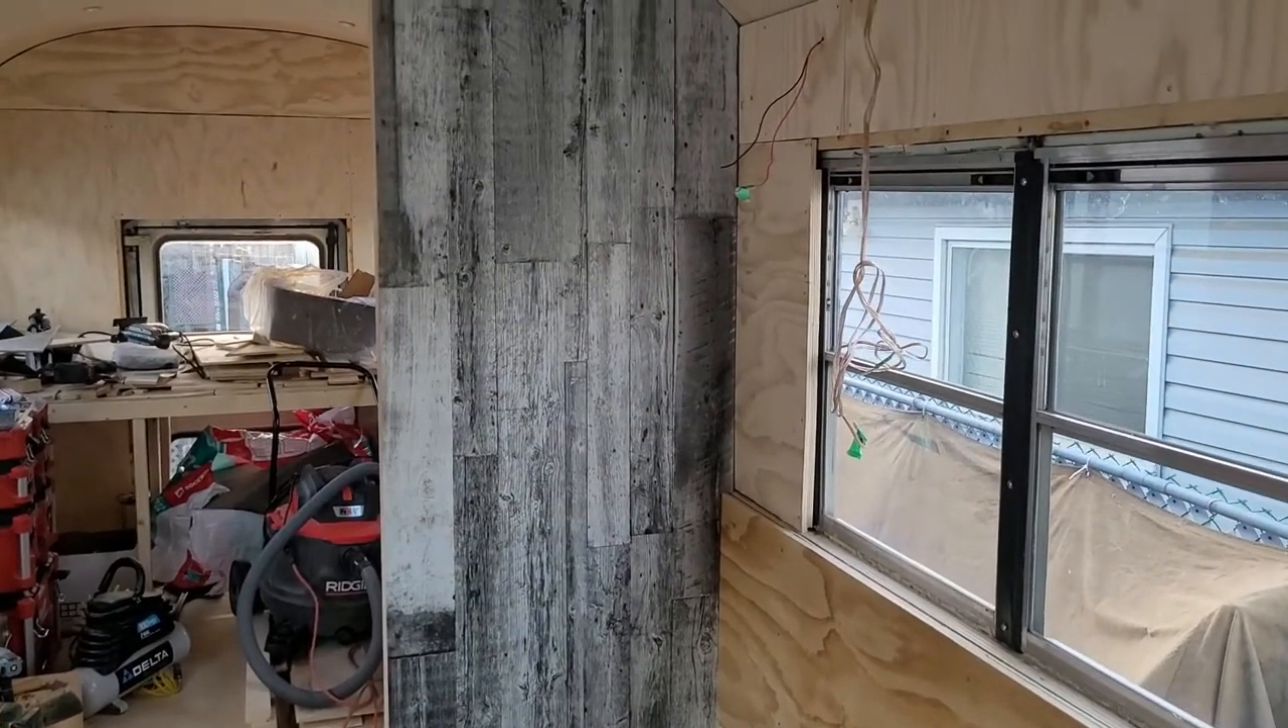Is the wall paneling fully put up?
Yes.